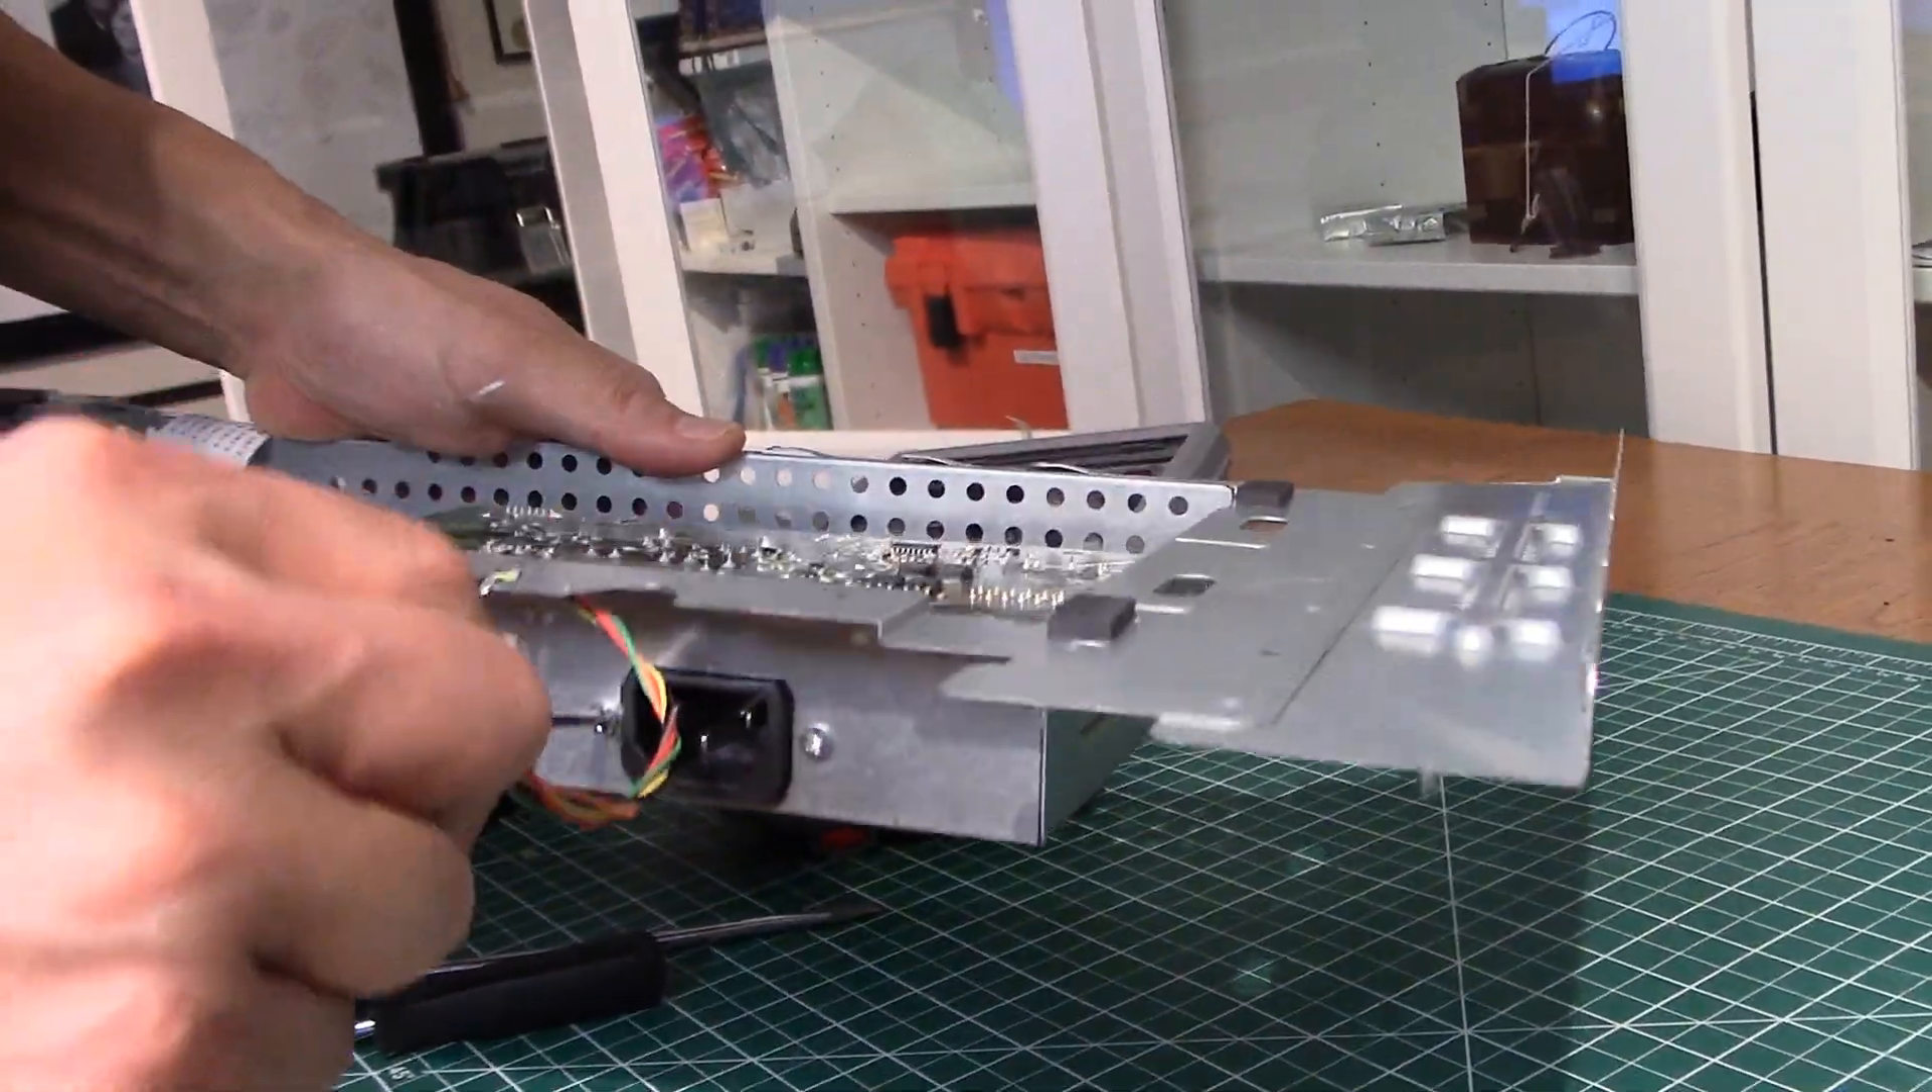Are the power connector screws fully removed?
No.